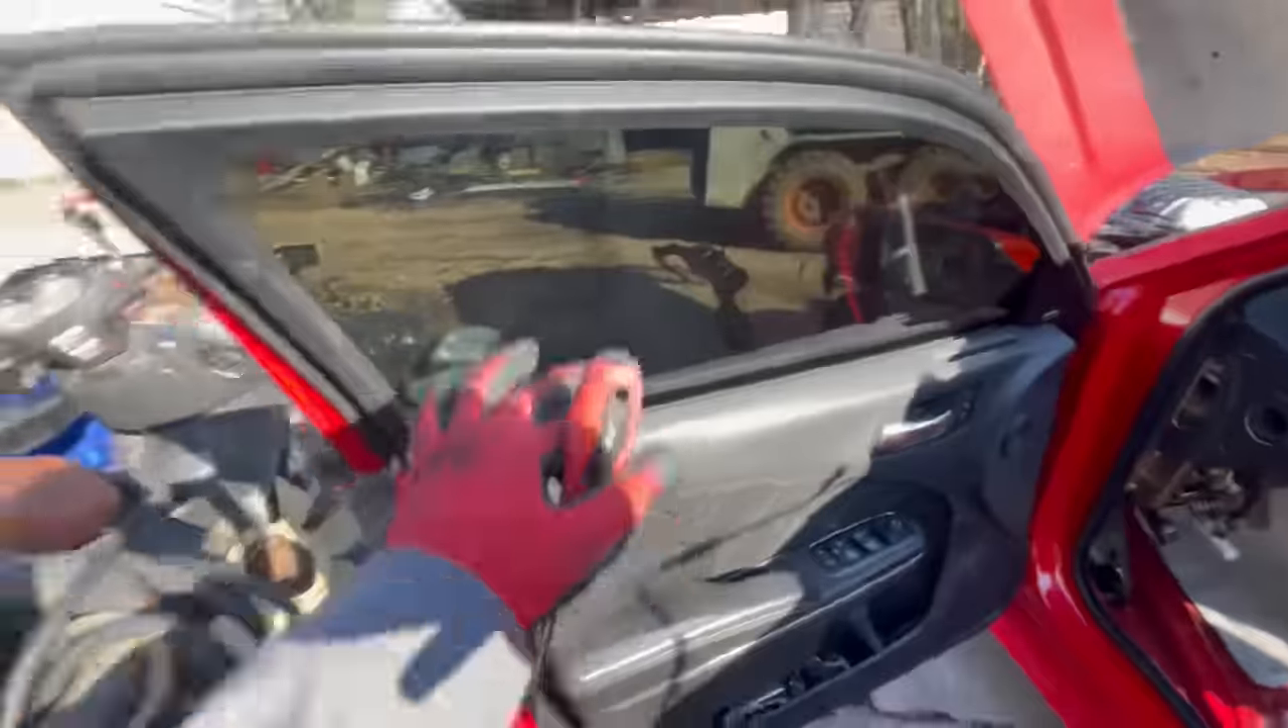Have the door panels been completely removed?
No.